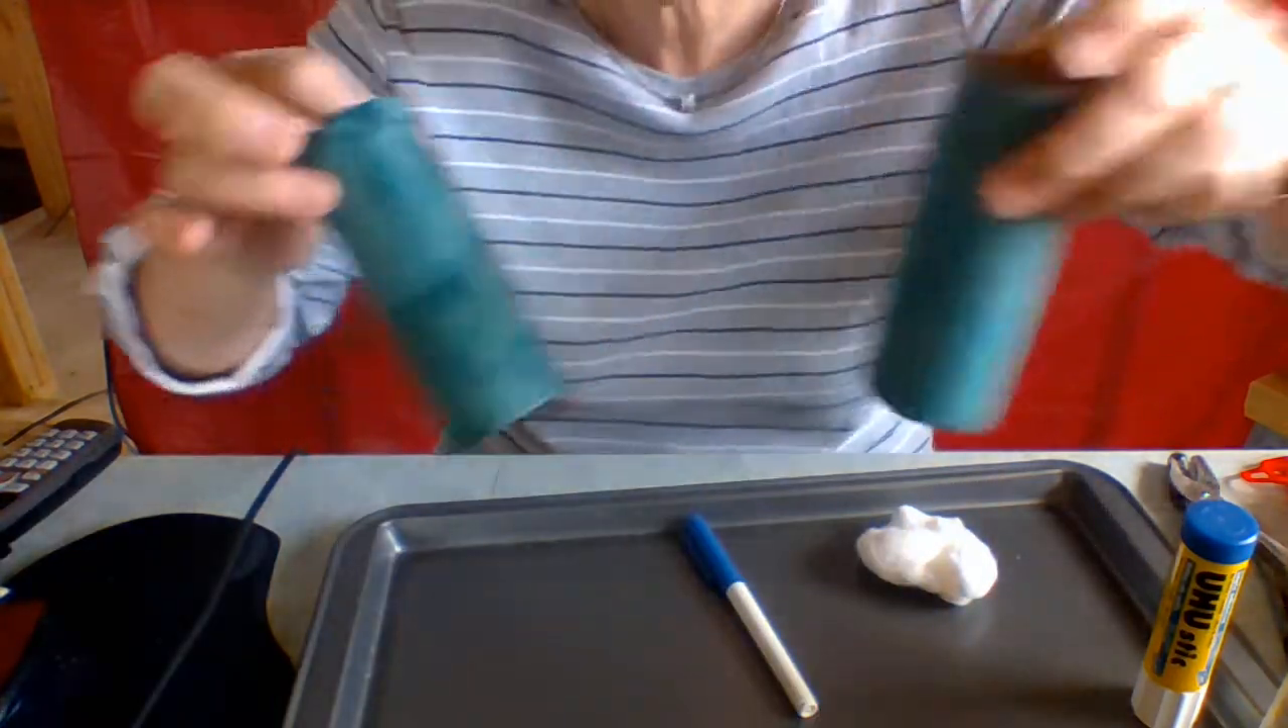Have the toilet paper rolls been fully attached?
No.